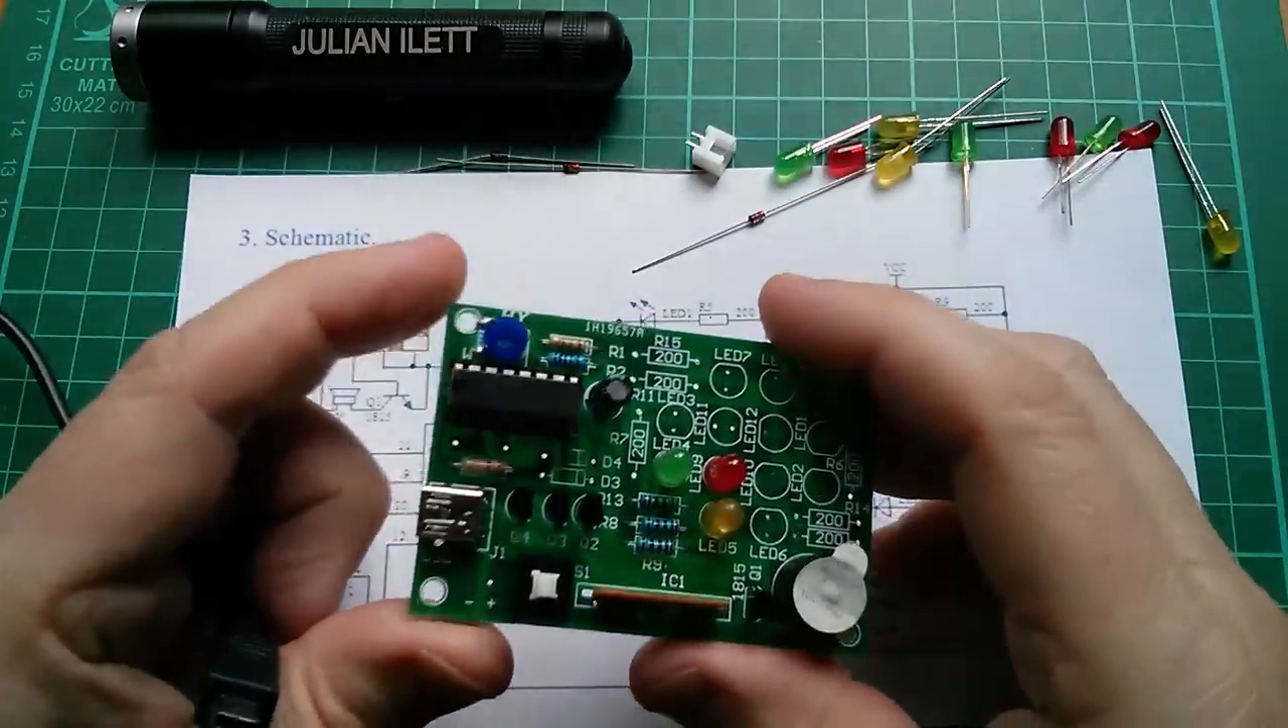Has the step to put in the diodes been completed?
No.